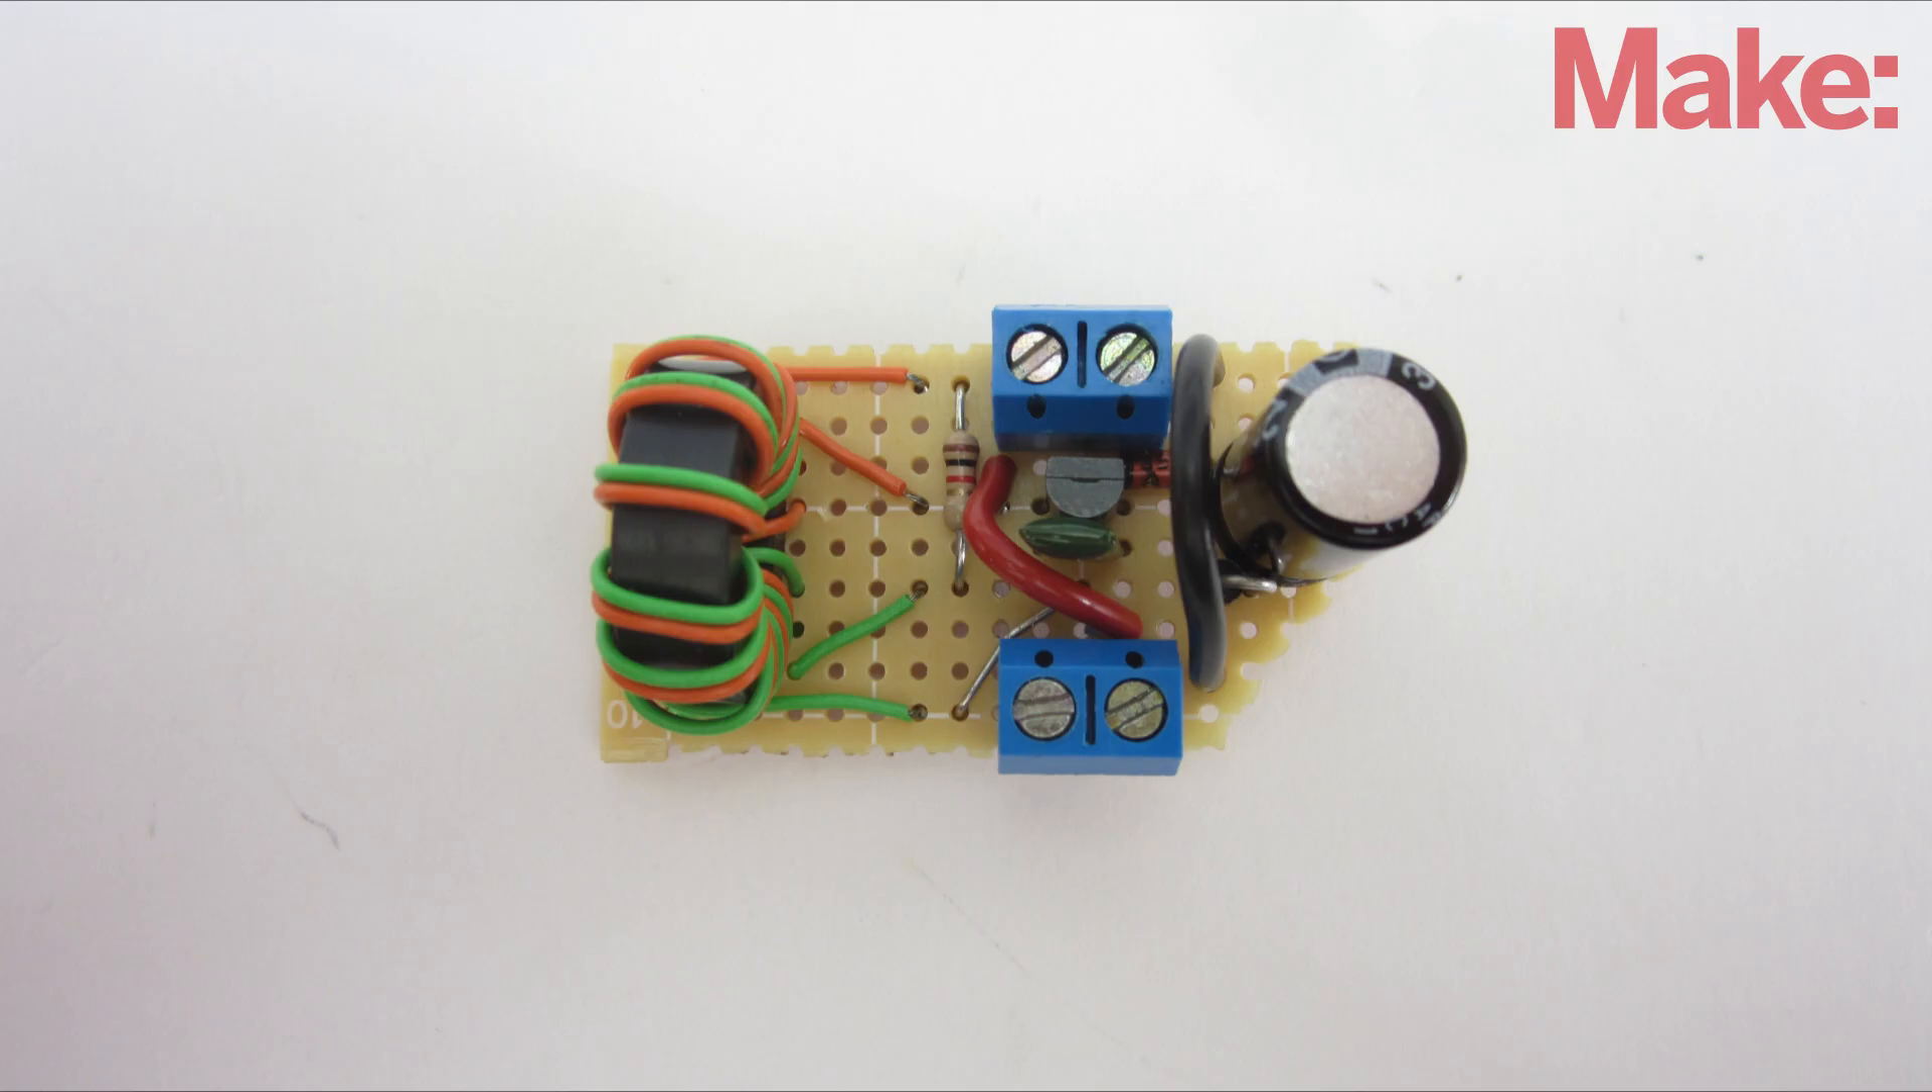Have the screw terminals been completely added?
Yes.